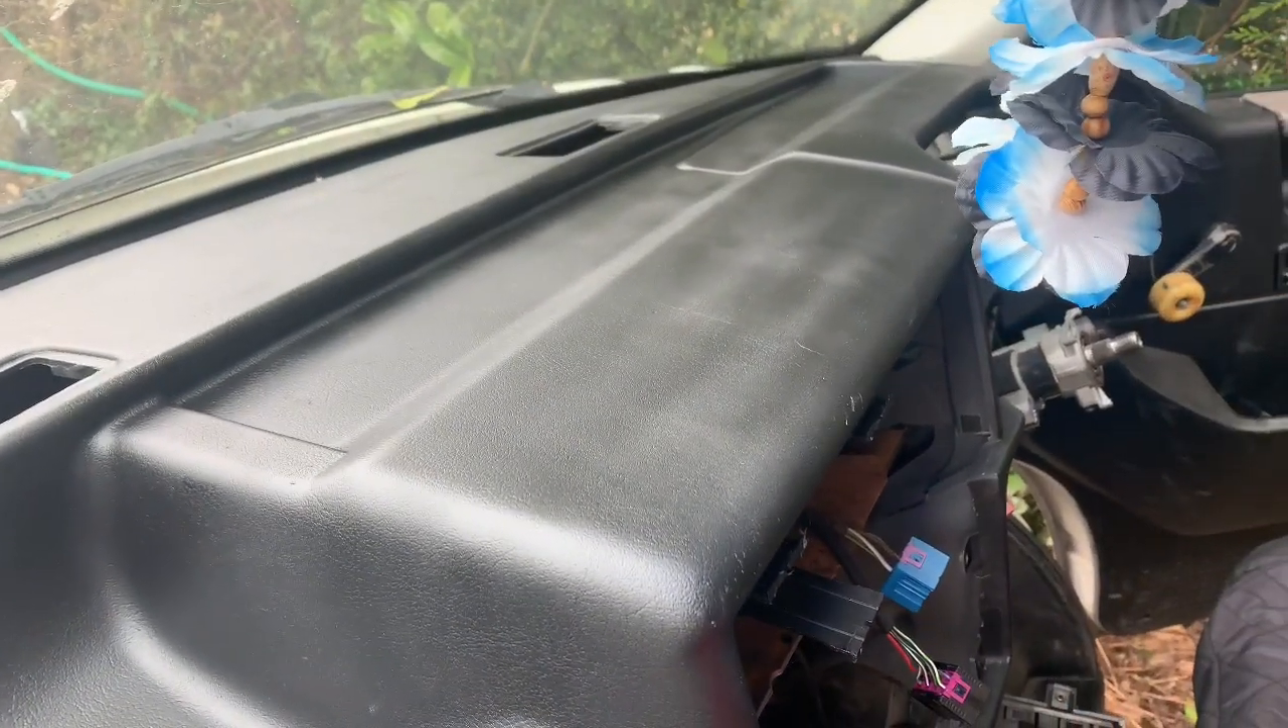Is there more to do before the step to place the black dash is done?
No.